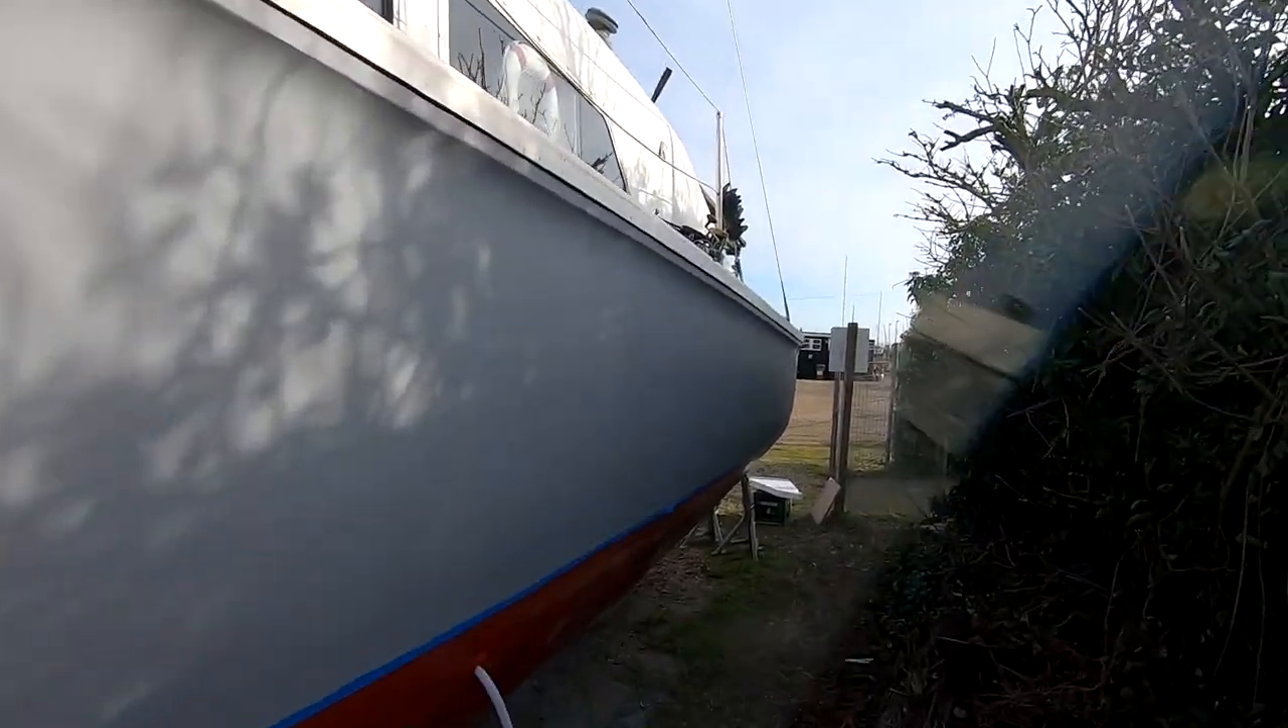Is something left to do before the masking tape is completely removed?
Yes.